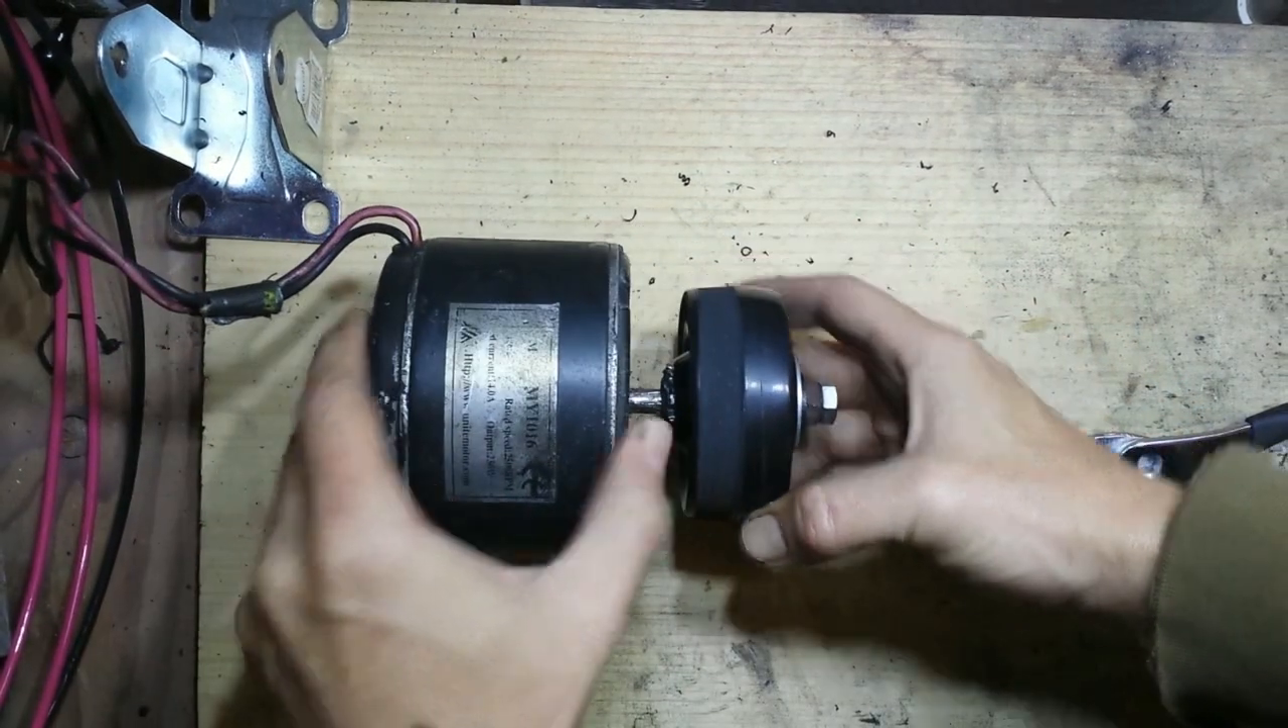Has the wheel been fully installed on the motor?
Yes.